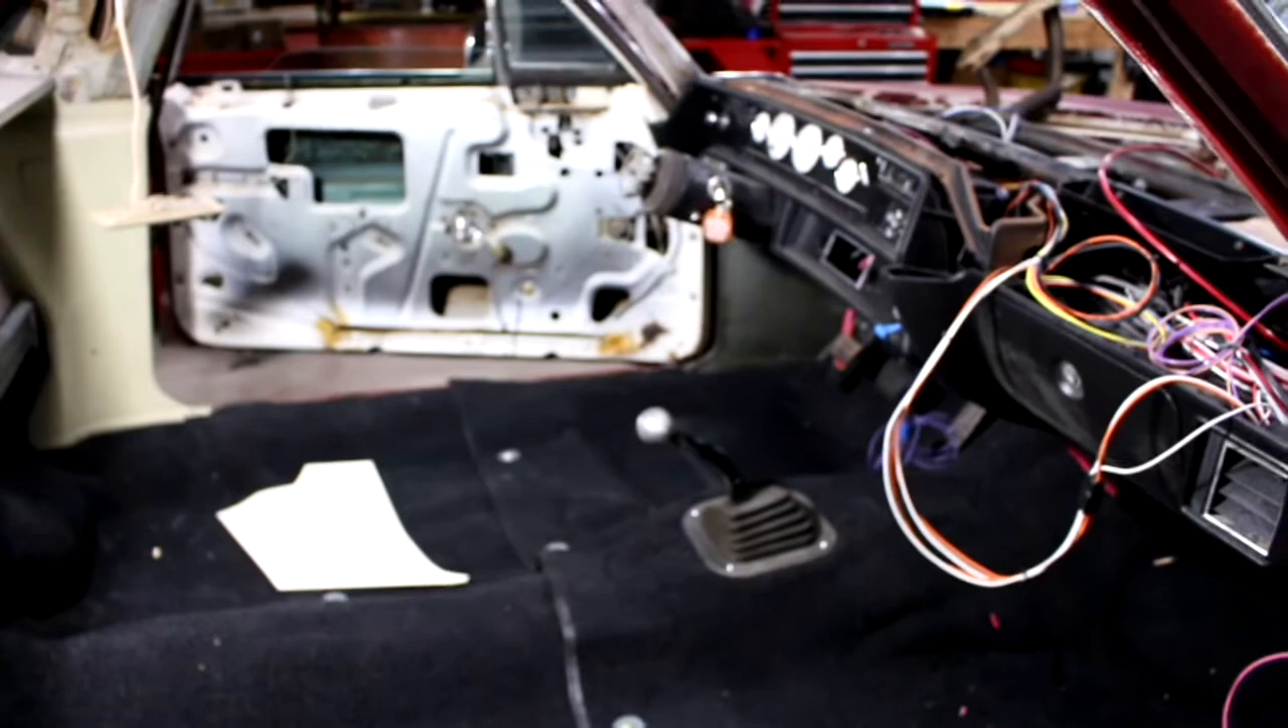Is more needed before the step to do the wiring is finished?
Yes.